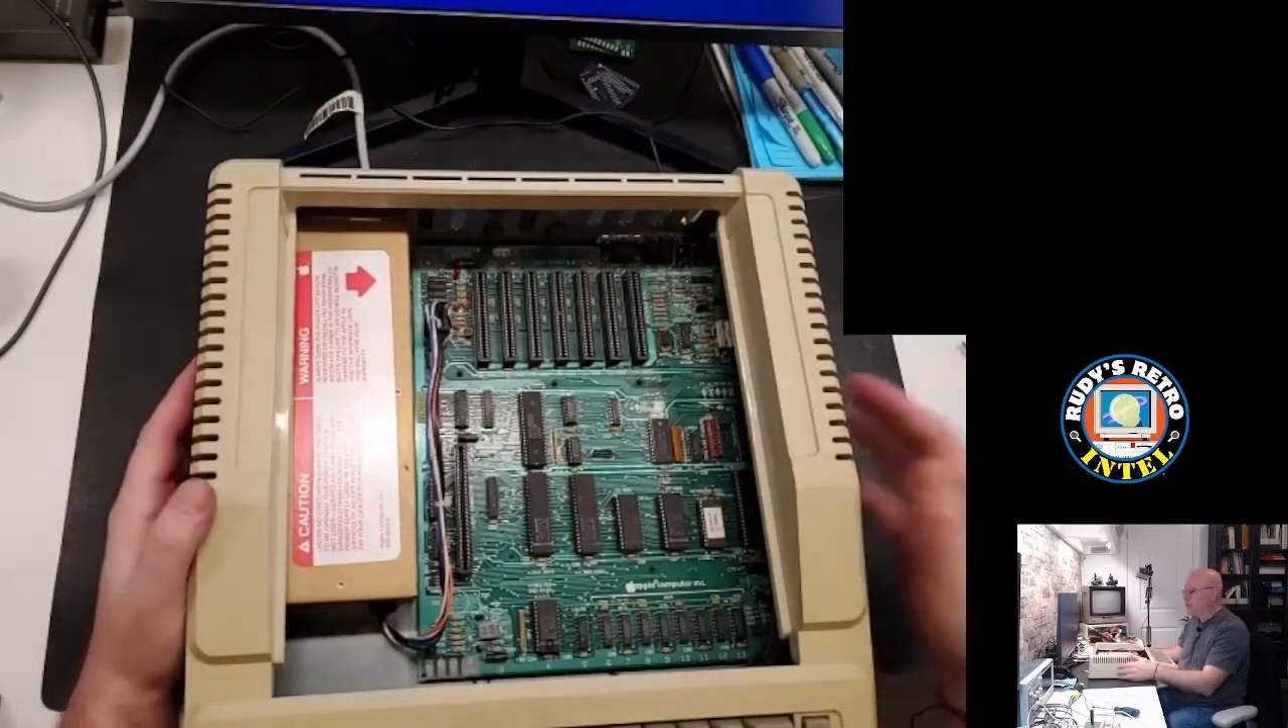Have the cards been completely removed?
Yes.